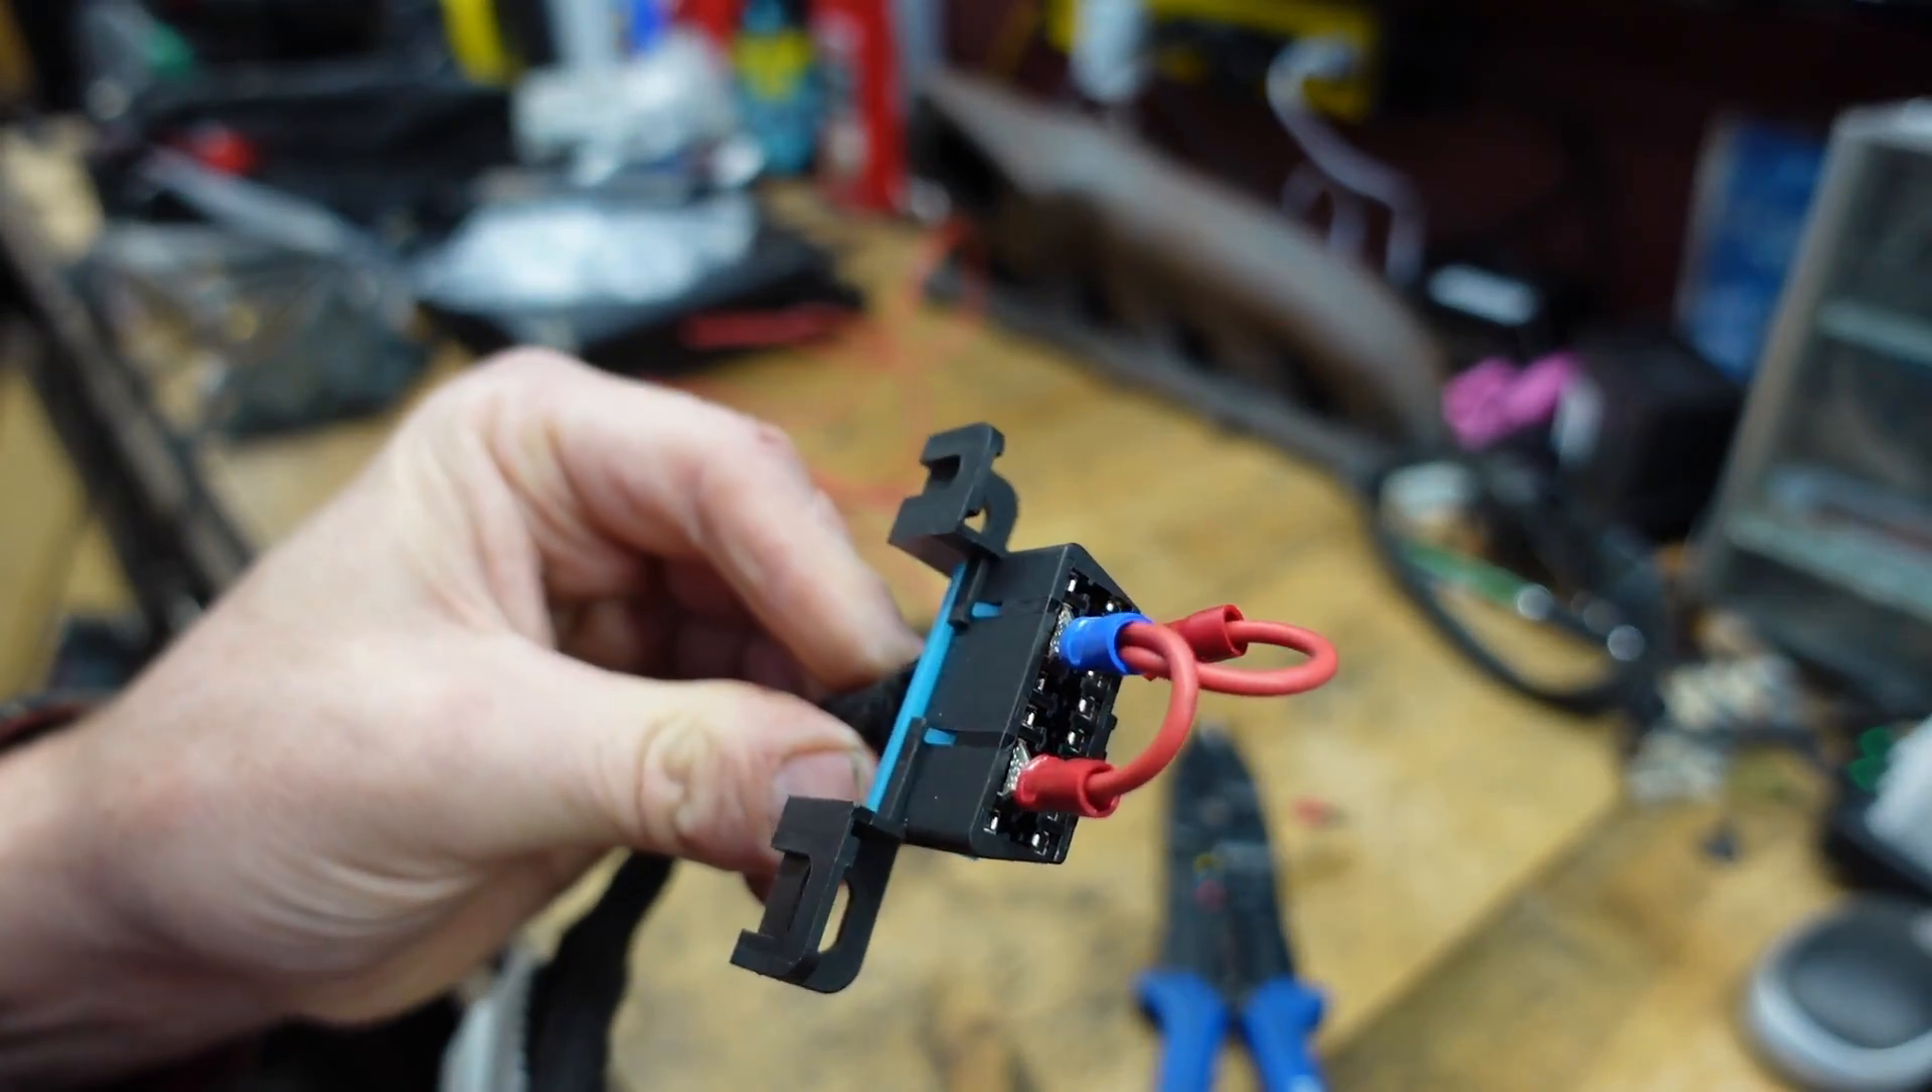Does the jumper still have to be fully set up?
No.